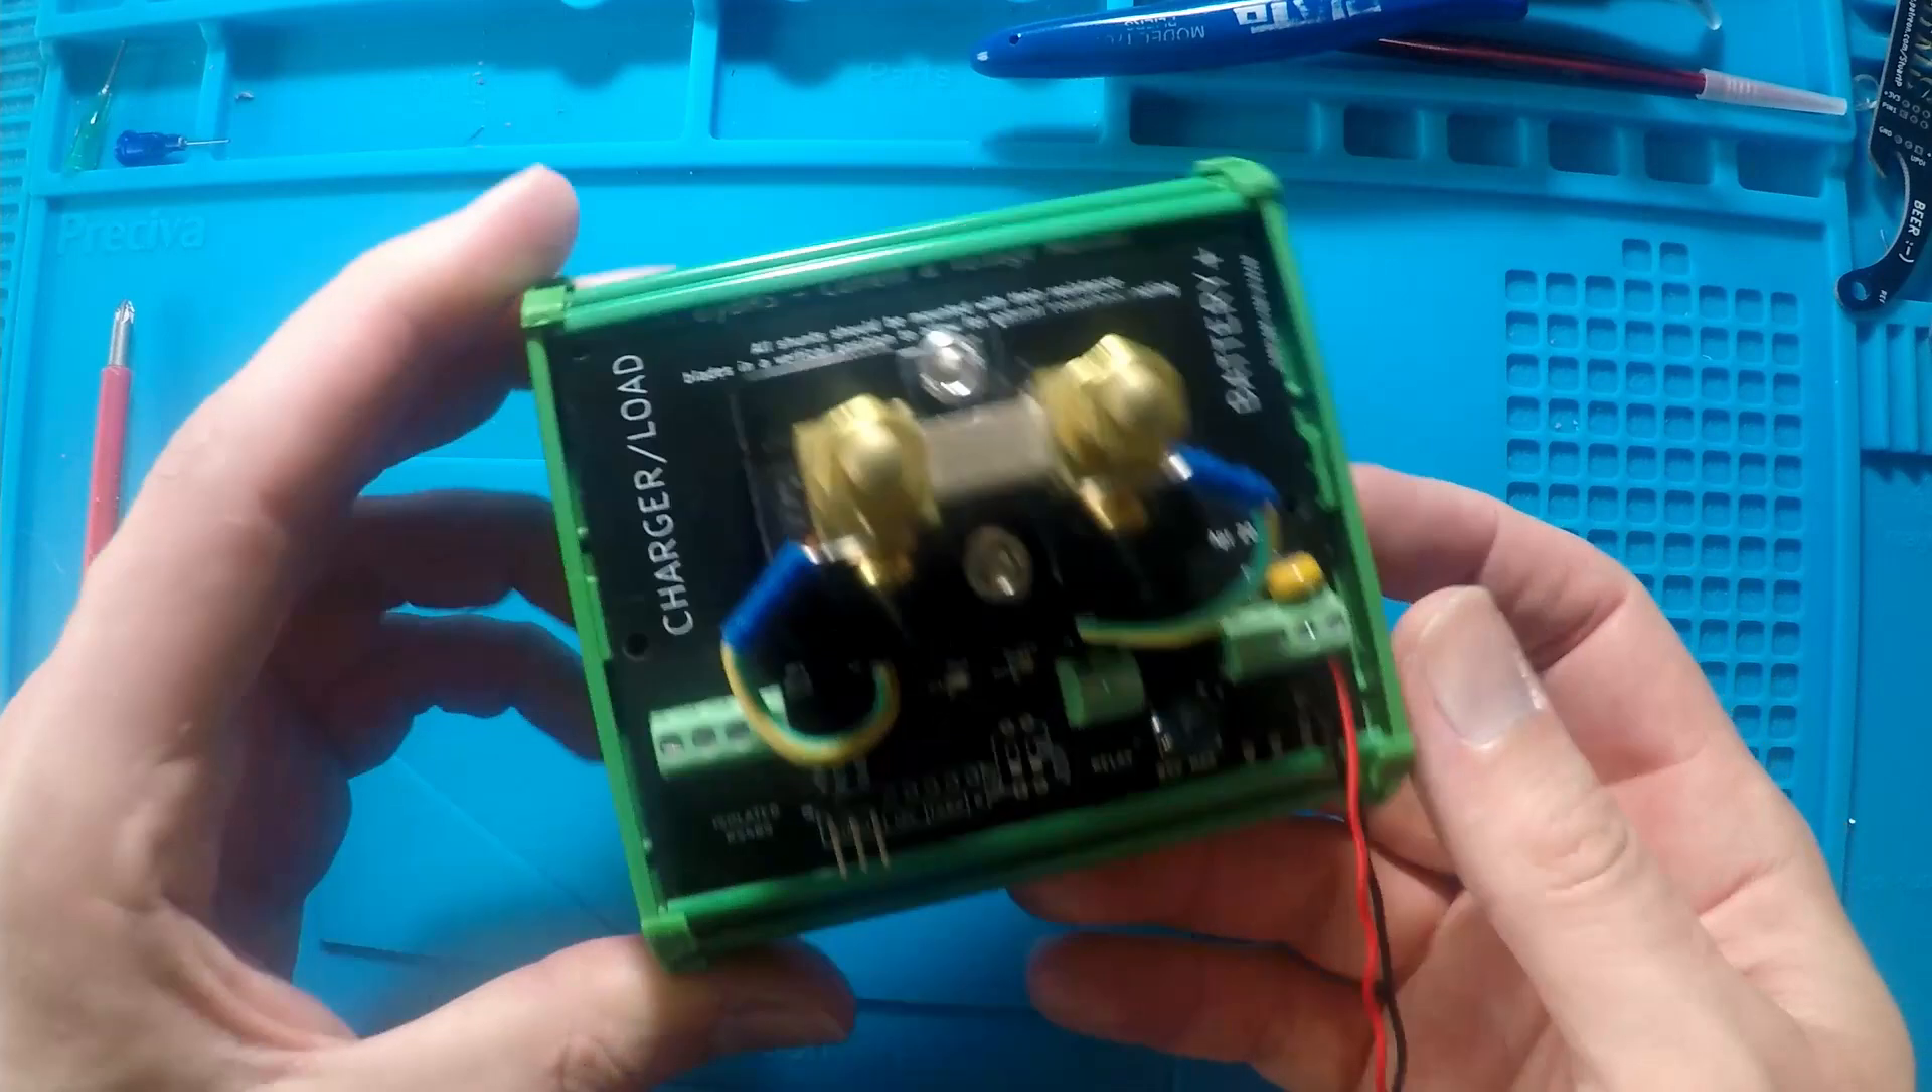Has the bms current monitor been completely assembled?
Yes.